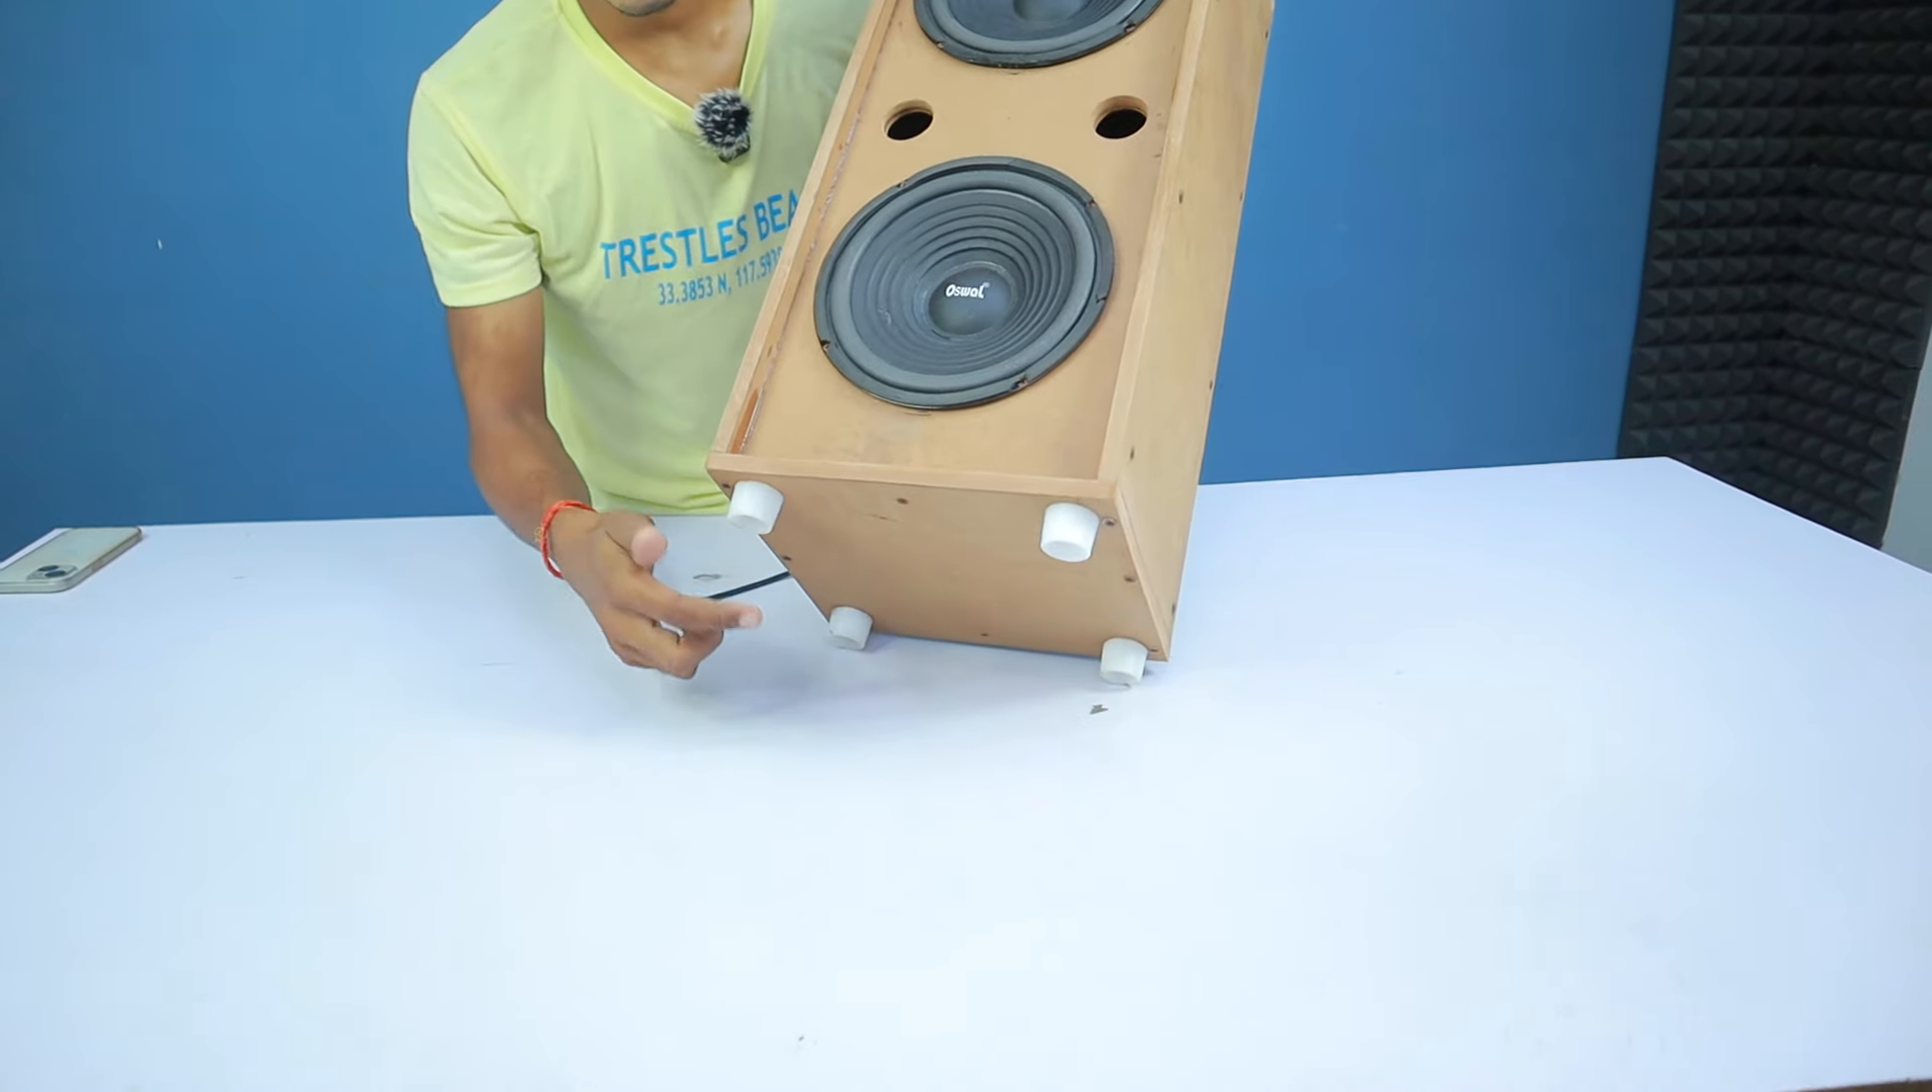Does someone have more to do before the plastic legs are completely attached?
No.